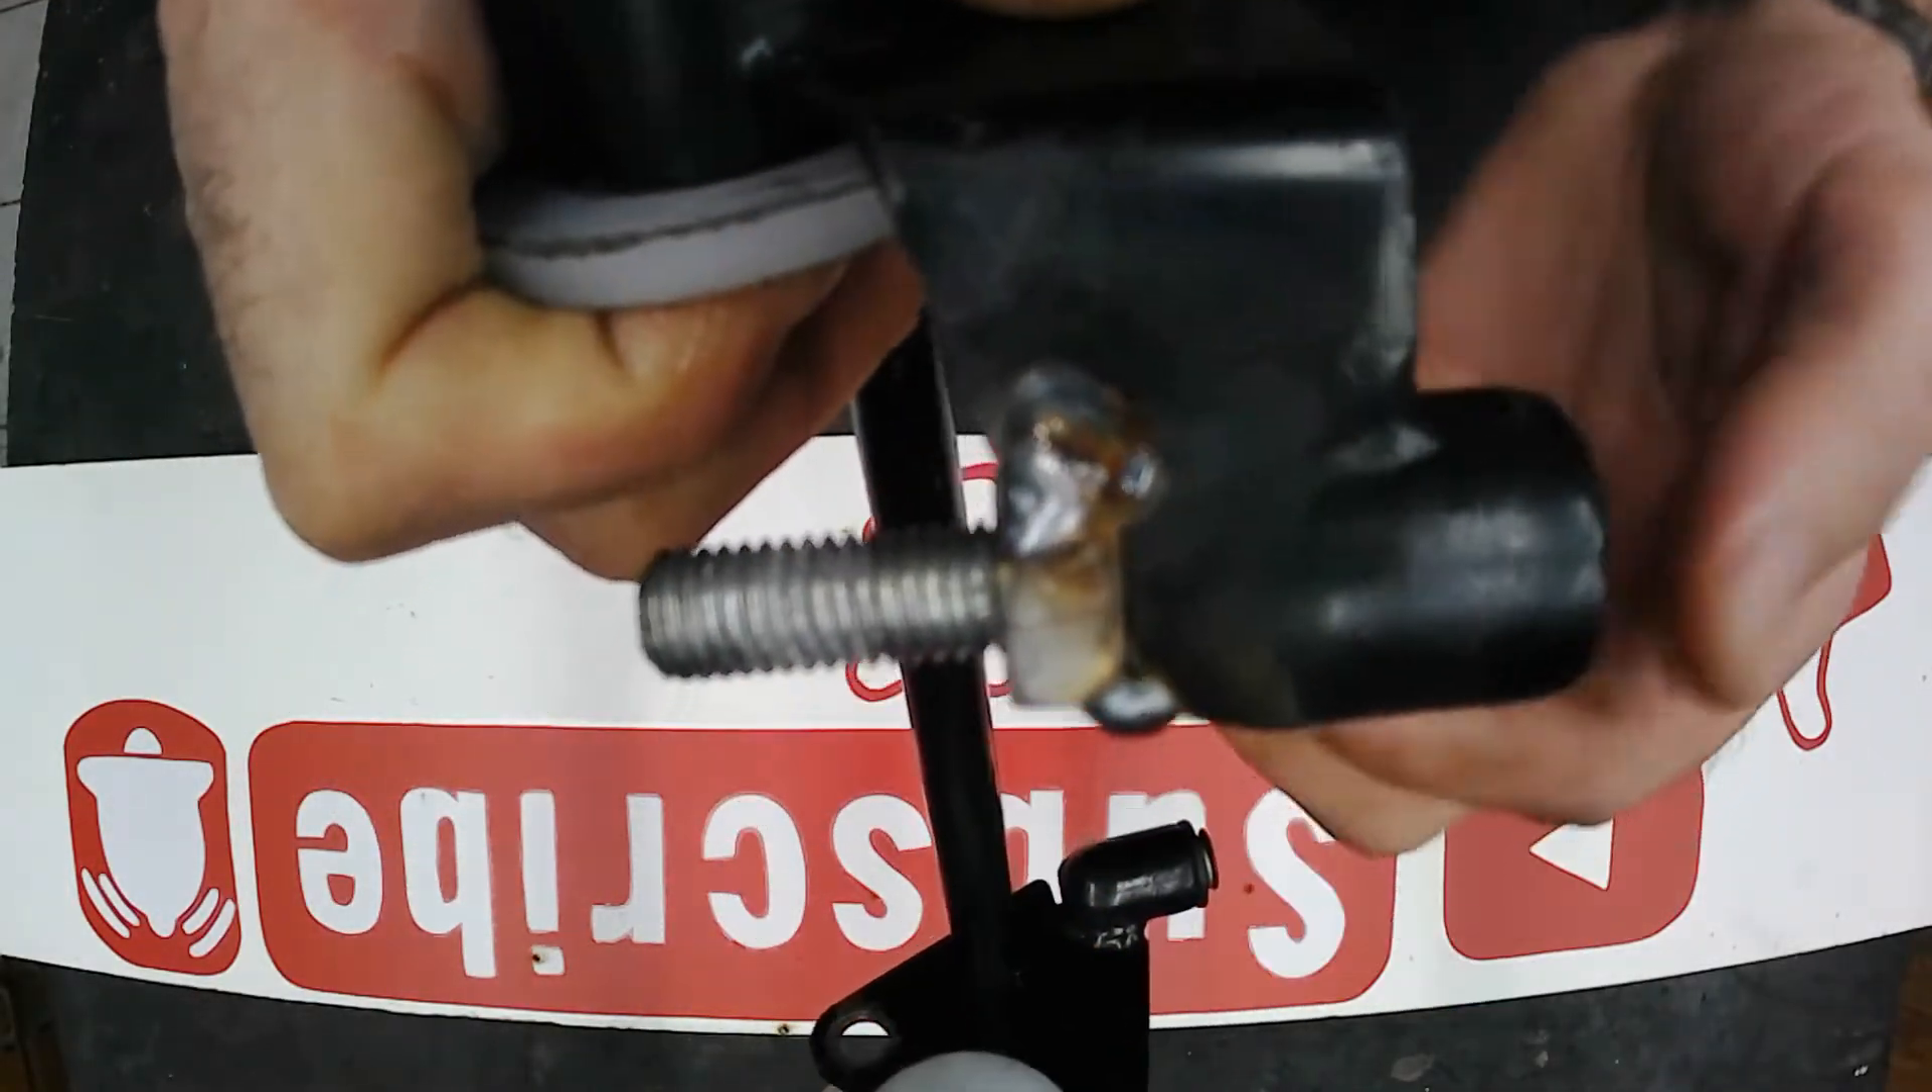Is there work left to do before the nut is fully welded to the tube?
No.